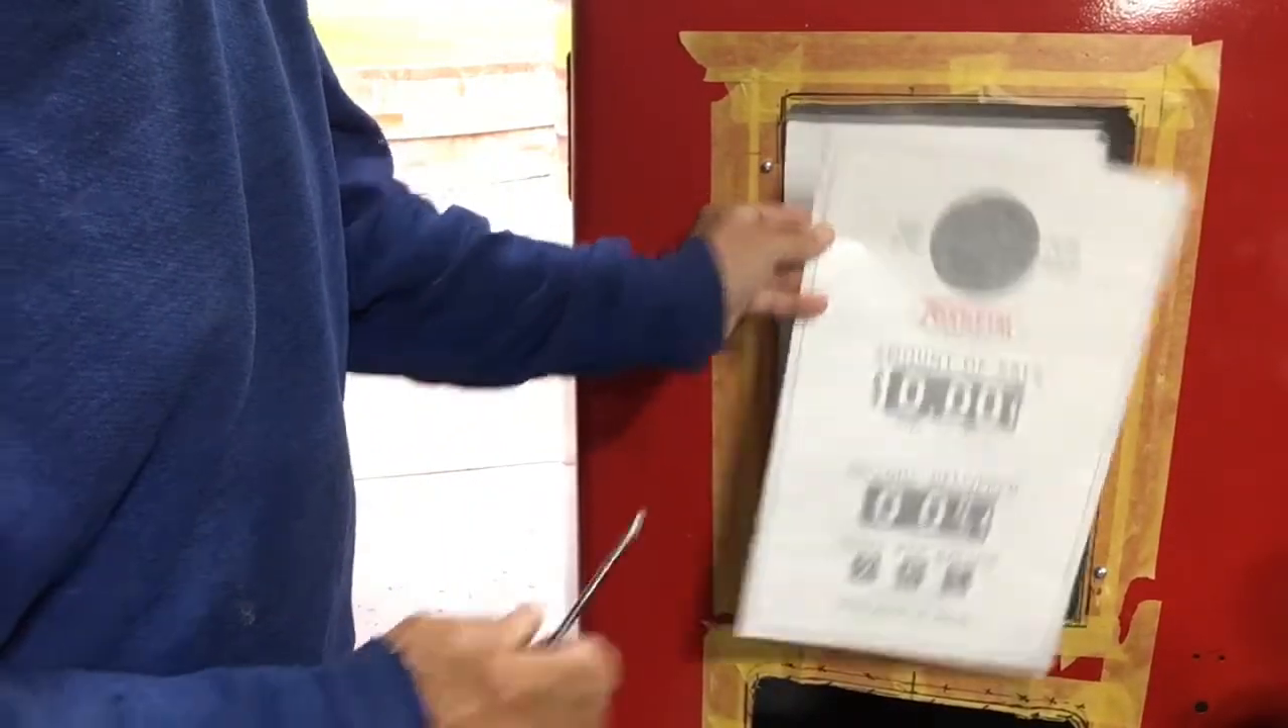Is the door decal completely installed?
No.